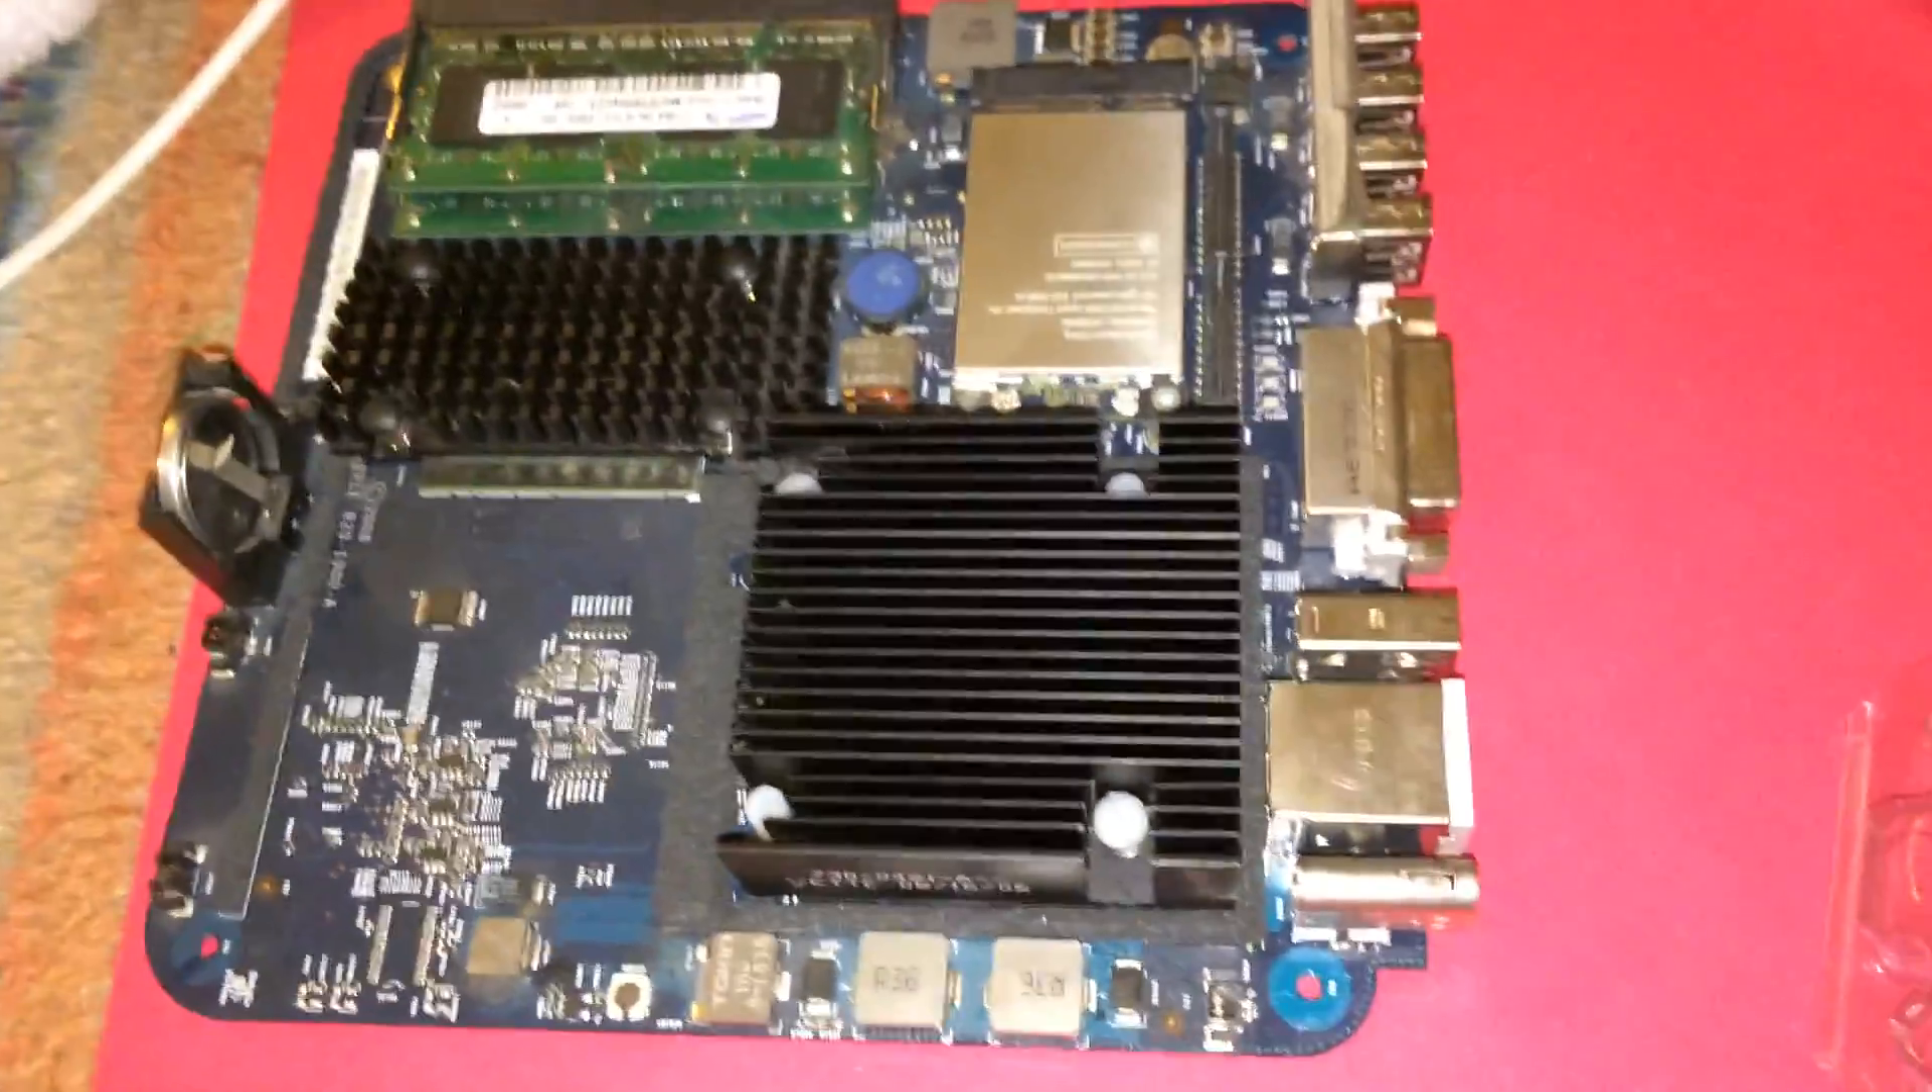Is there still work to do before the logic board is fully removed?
No.